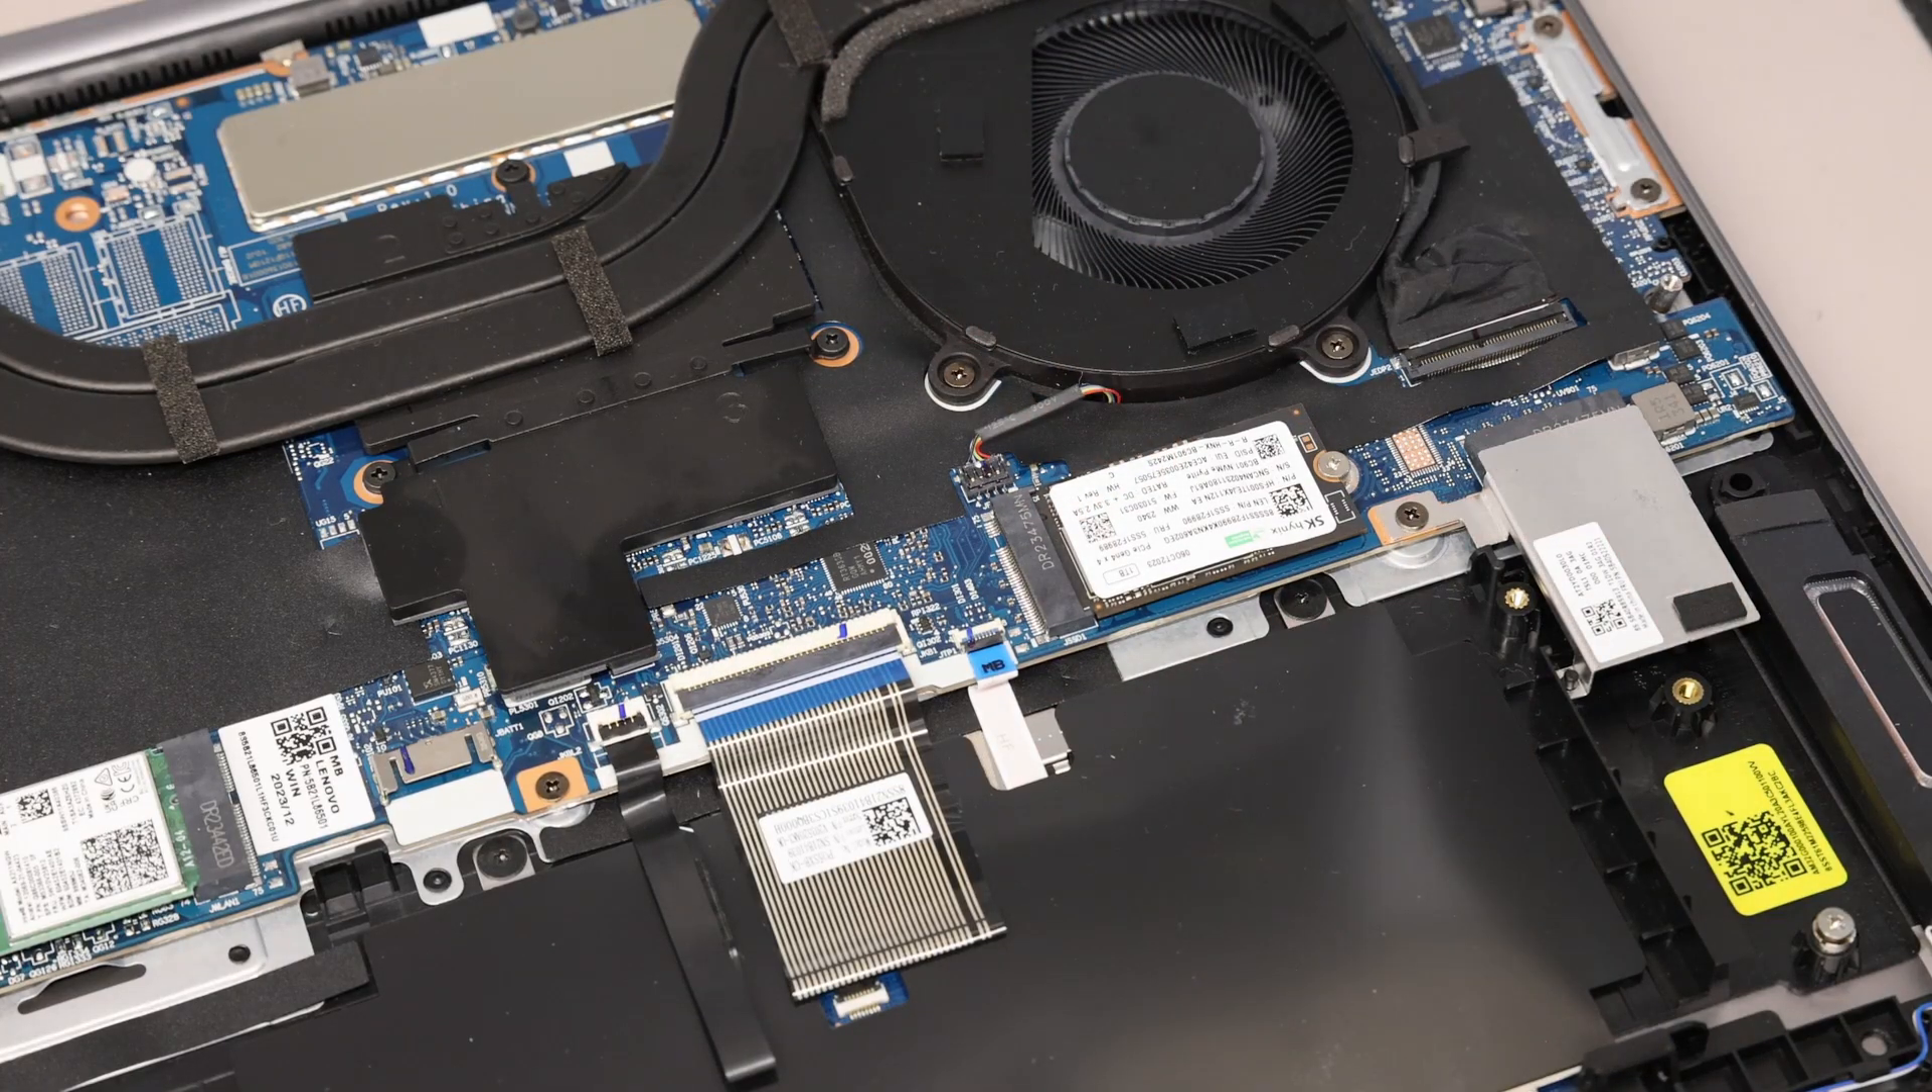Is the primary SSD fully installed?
Yes.